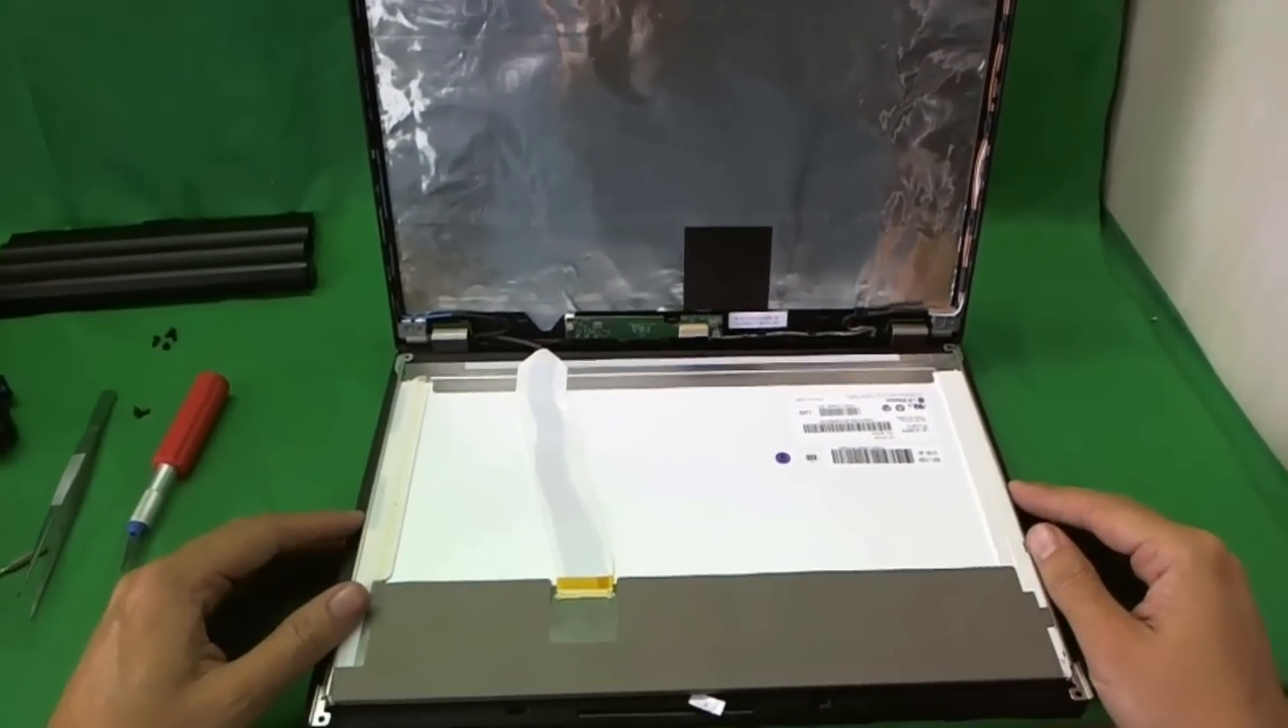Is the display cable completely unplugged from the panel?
No.